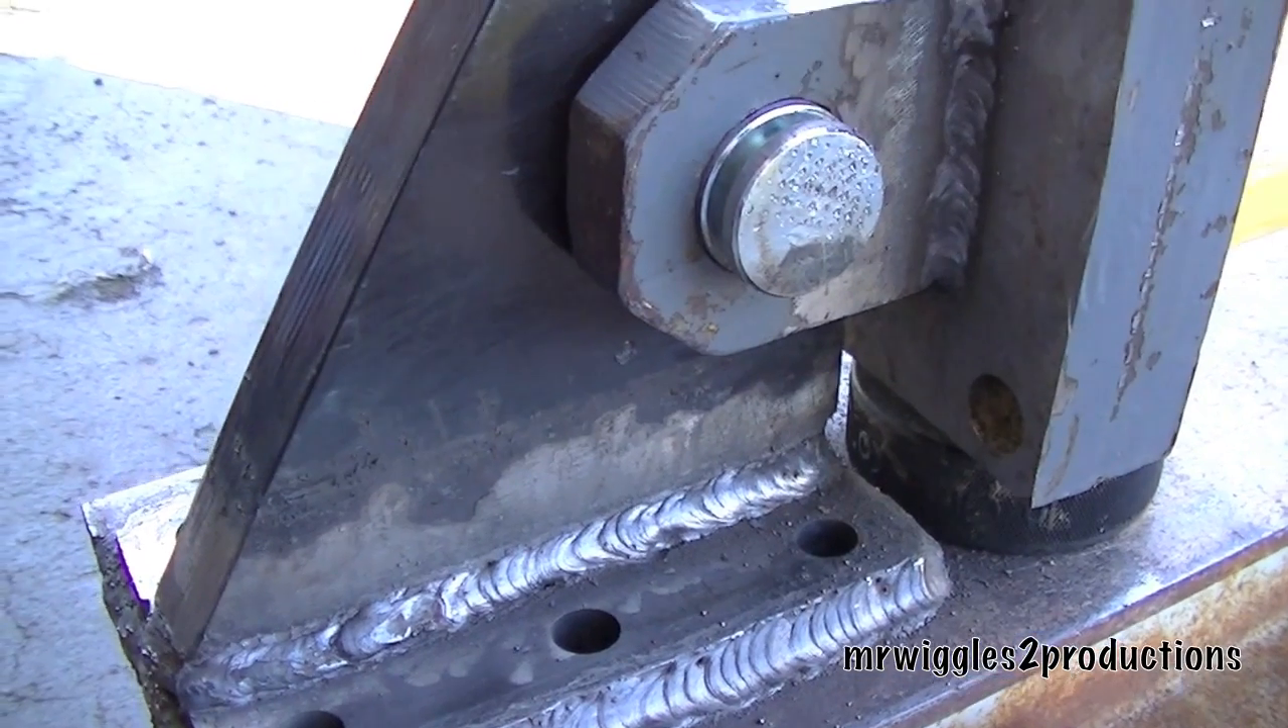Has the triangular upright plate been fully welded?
Yes.